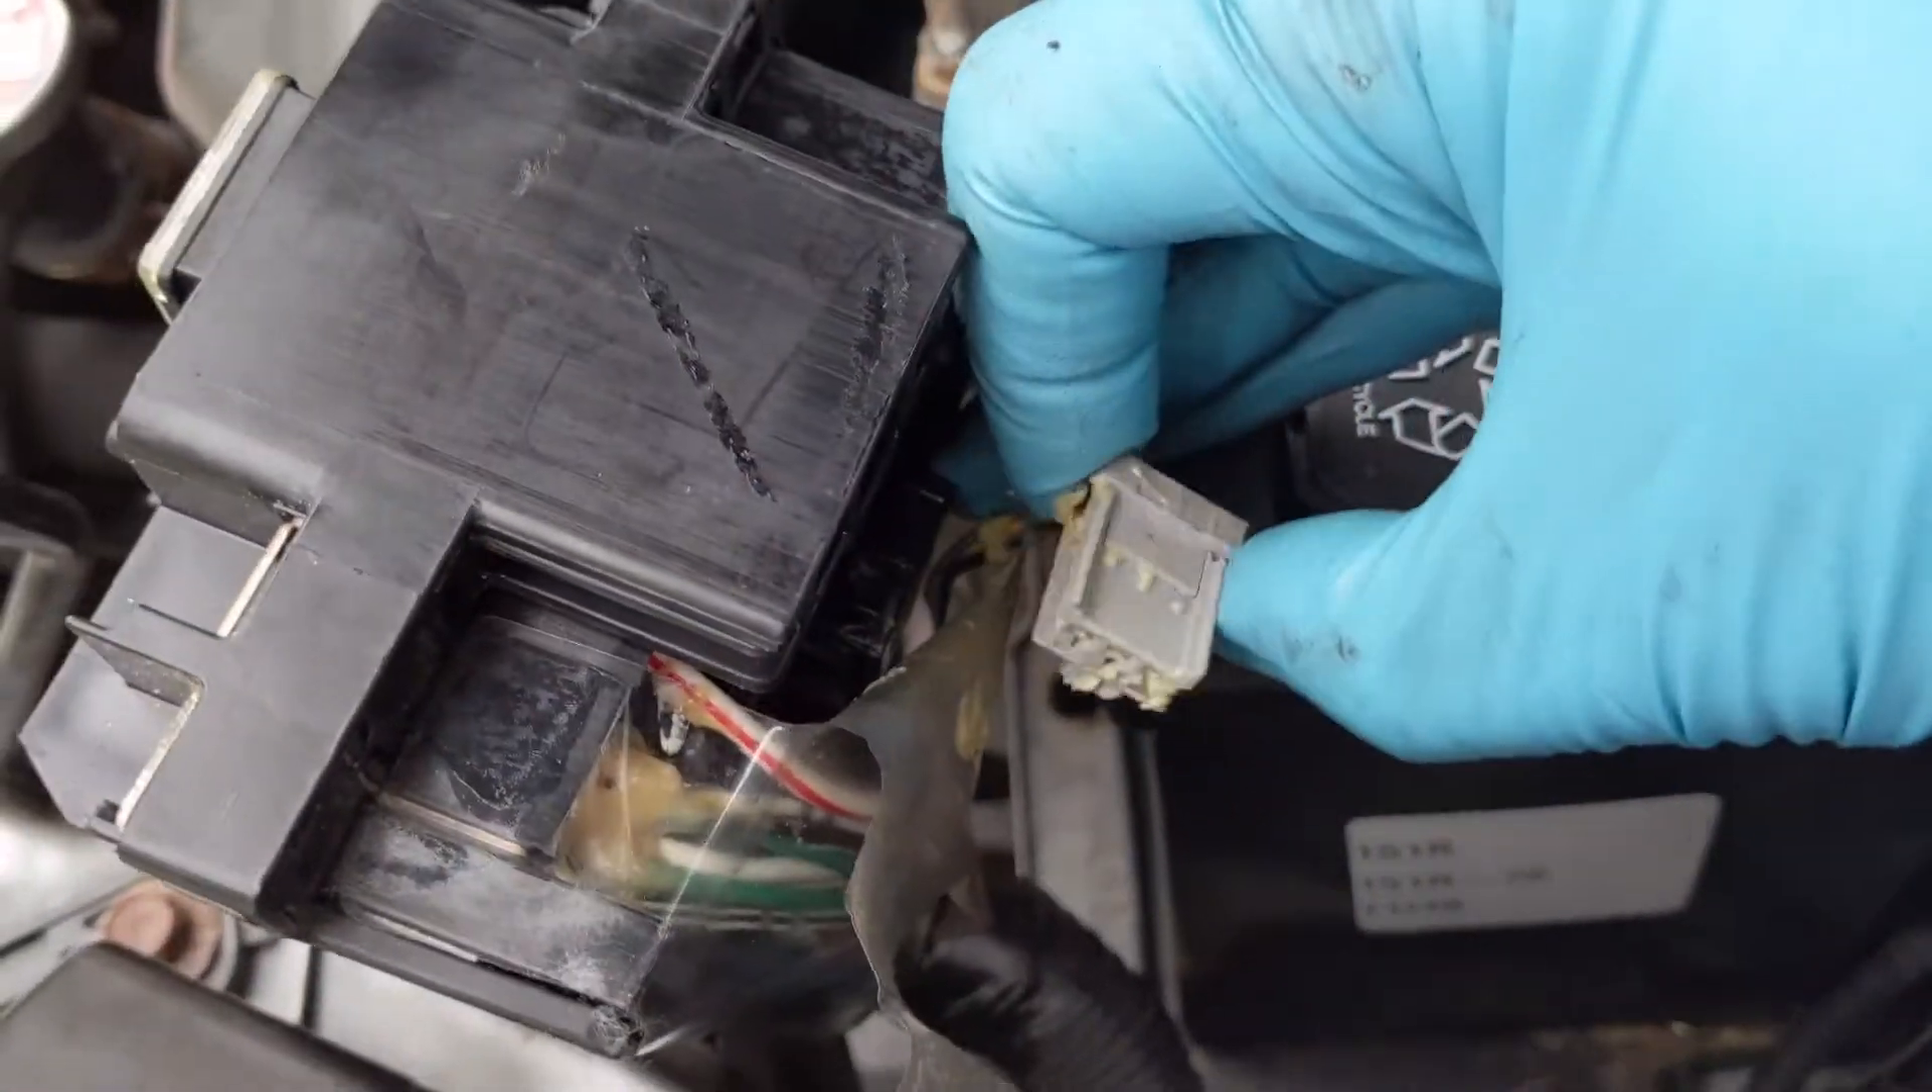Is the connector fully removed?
Yes.